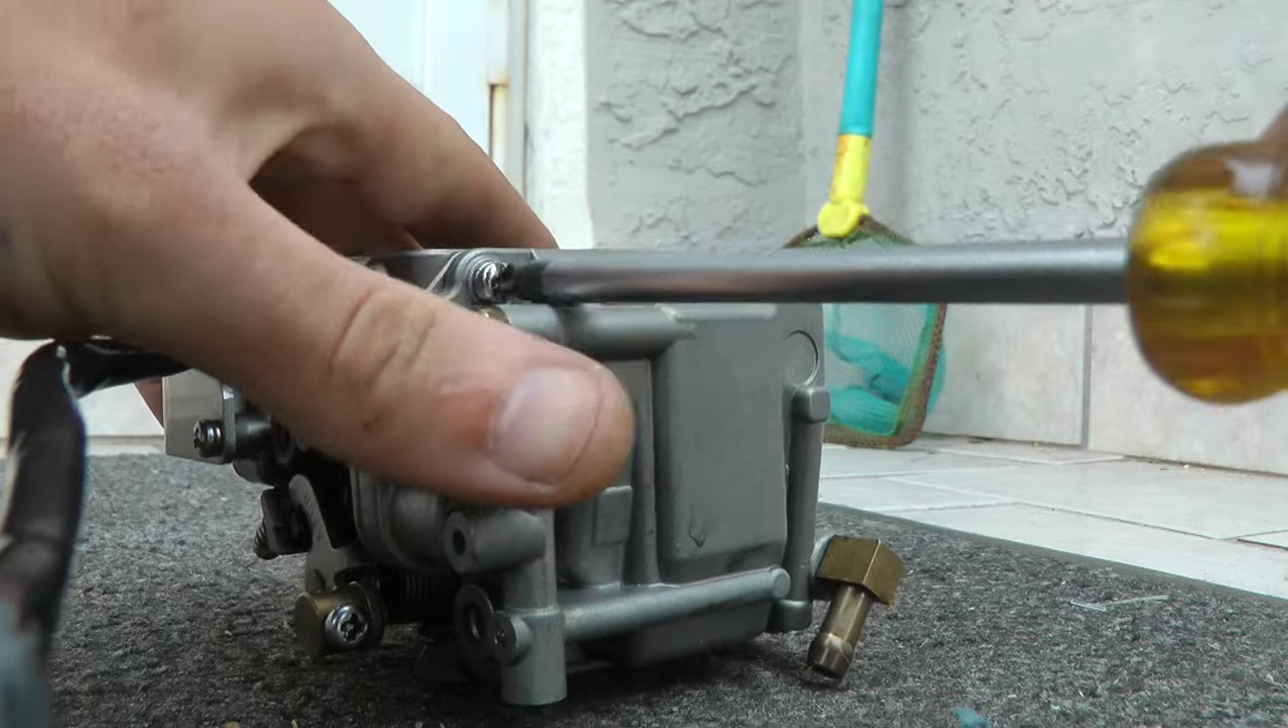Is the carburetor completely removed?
Yes.